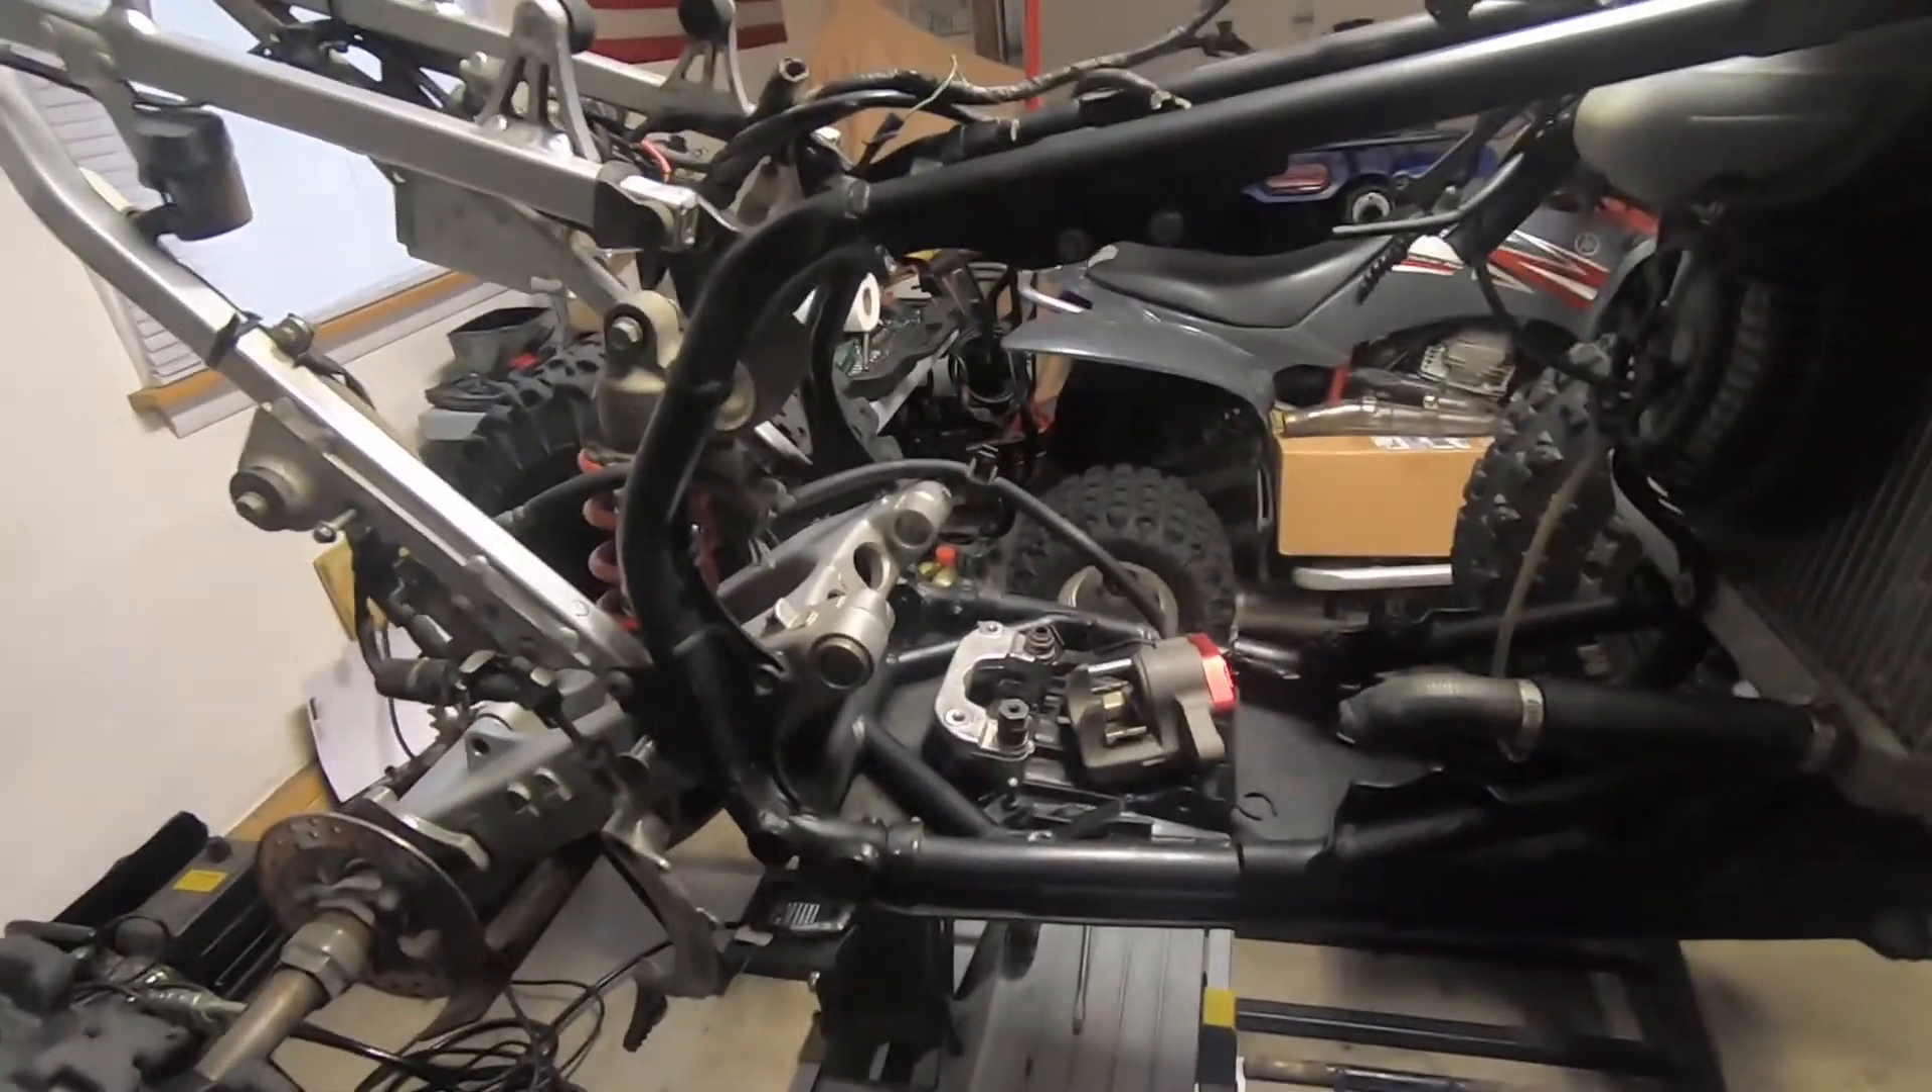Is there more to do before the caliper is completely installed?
Yes.